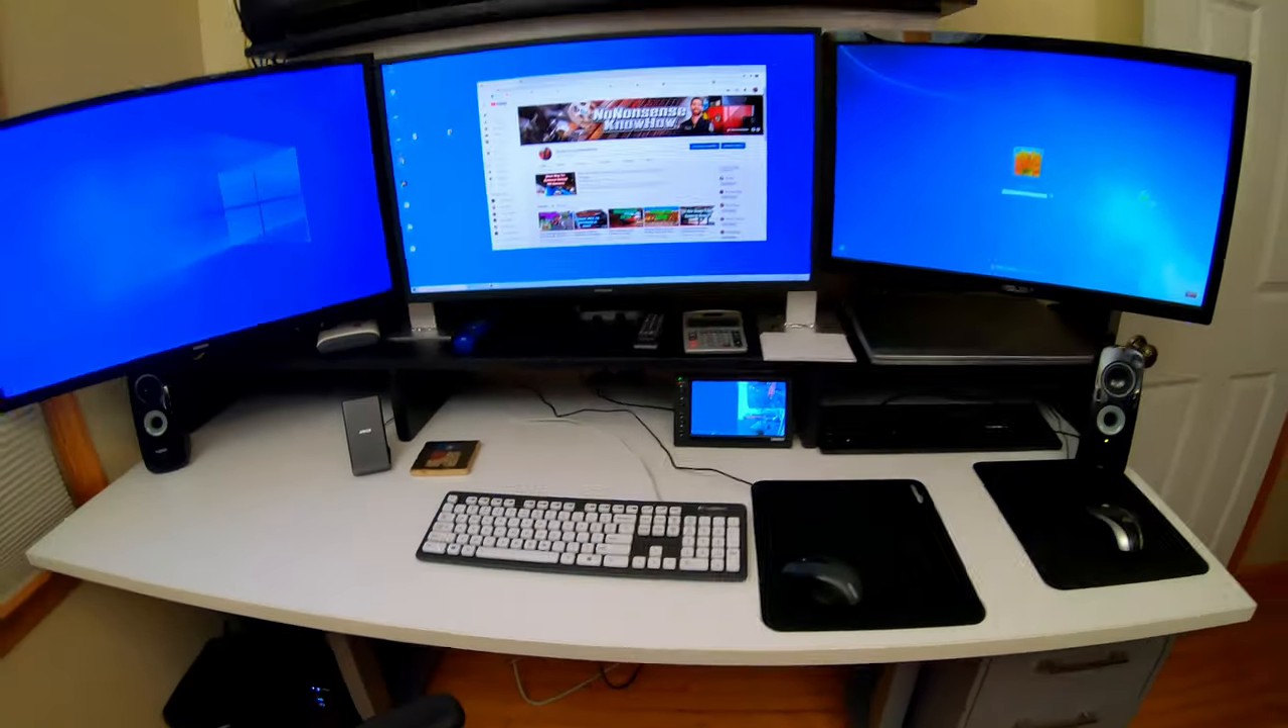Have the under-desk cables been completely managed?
No.